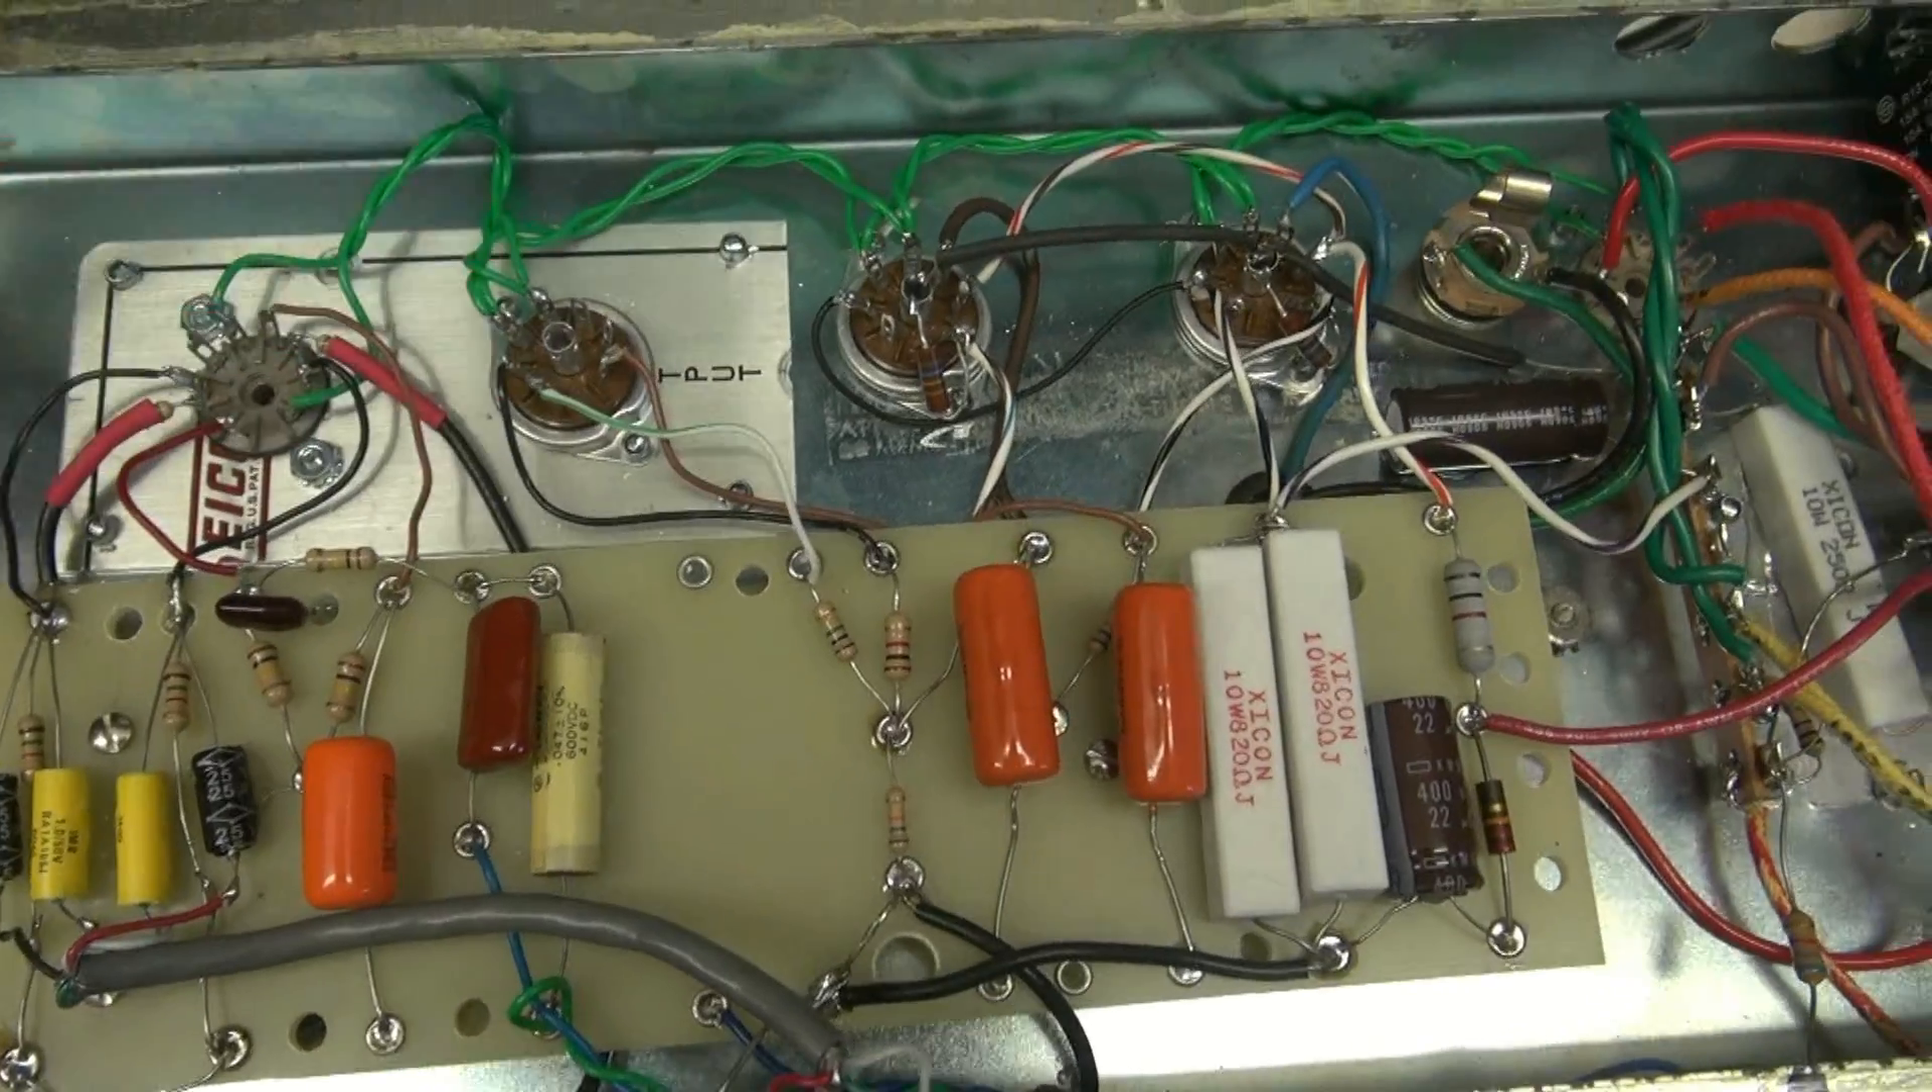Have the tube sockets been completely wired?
Yes.